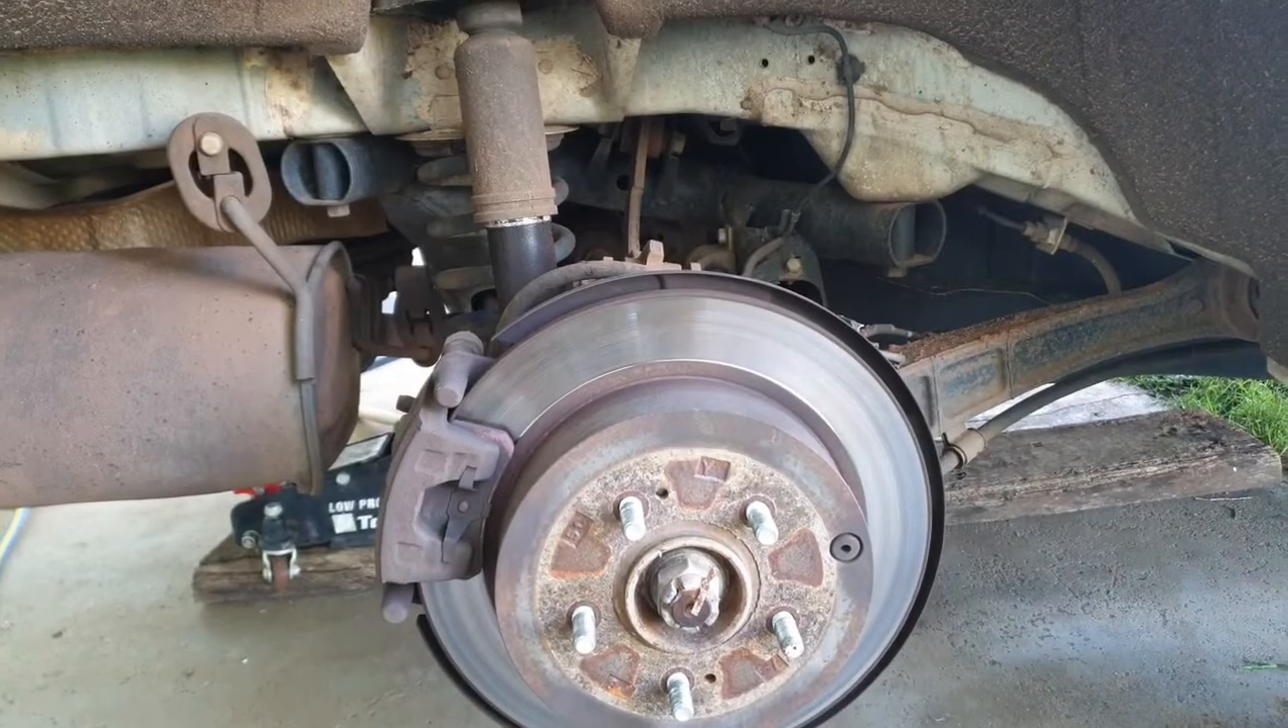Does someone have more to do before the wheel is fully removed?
No.